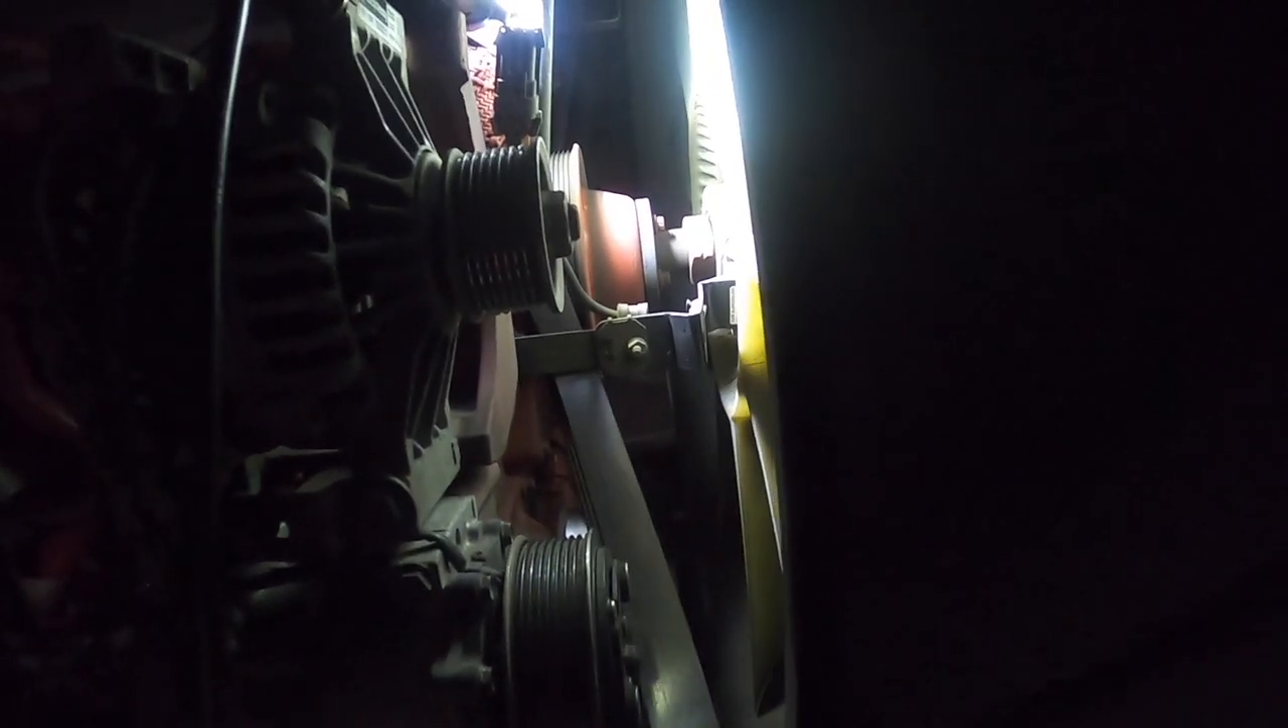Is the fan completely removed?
No.